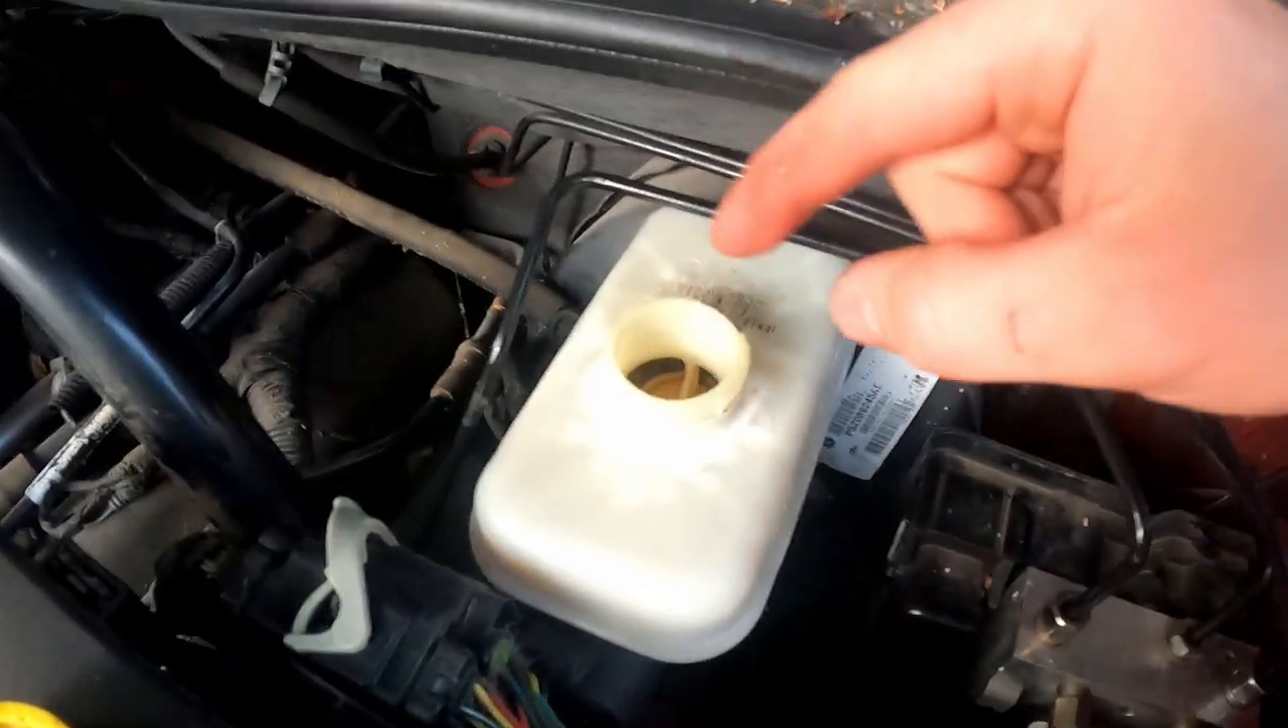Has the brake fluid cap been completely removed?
Yes.